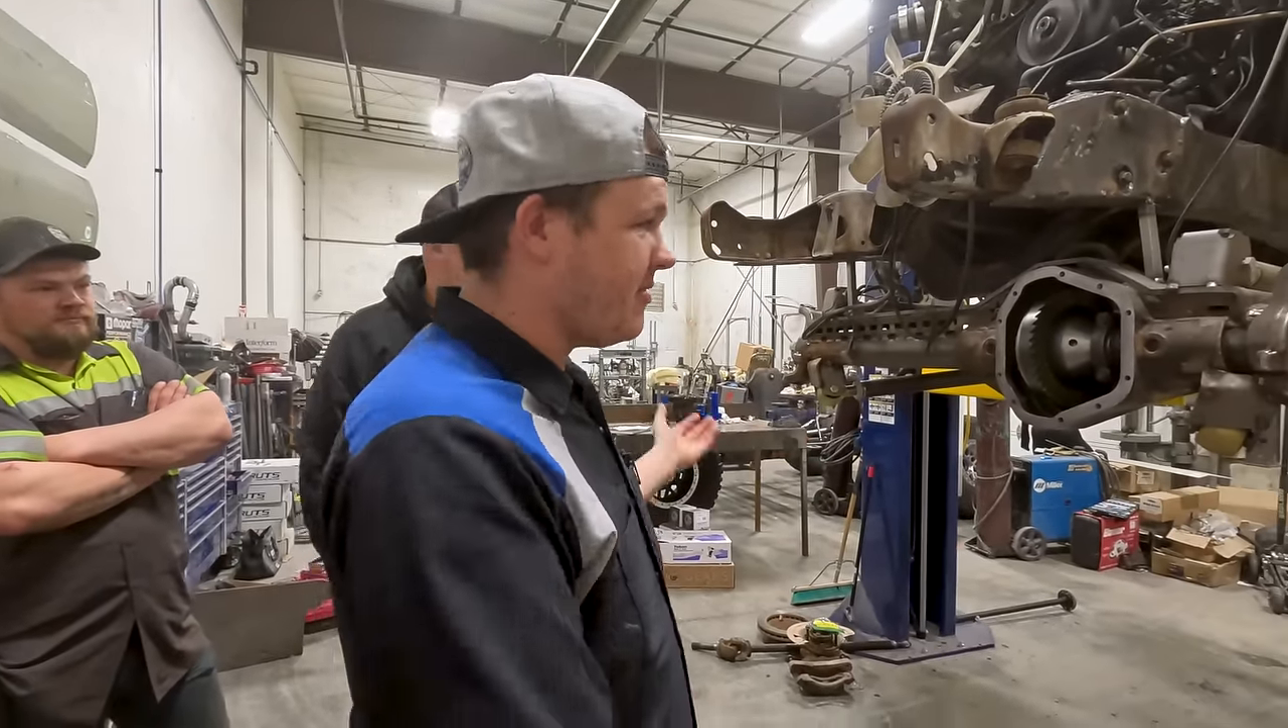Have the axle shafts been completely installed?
No.